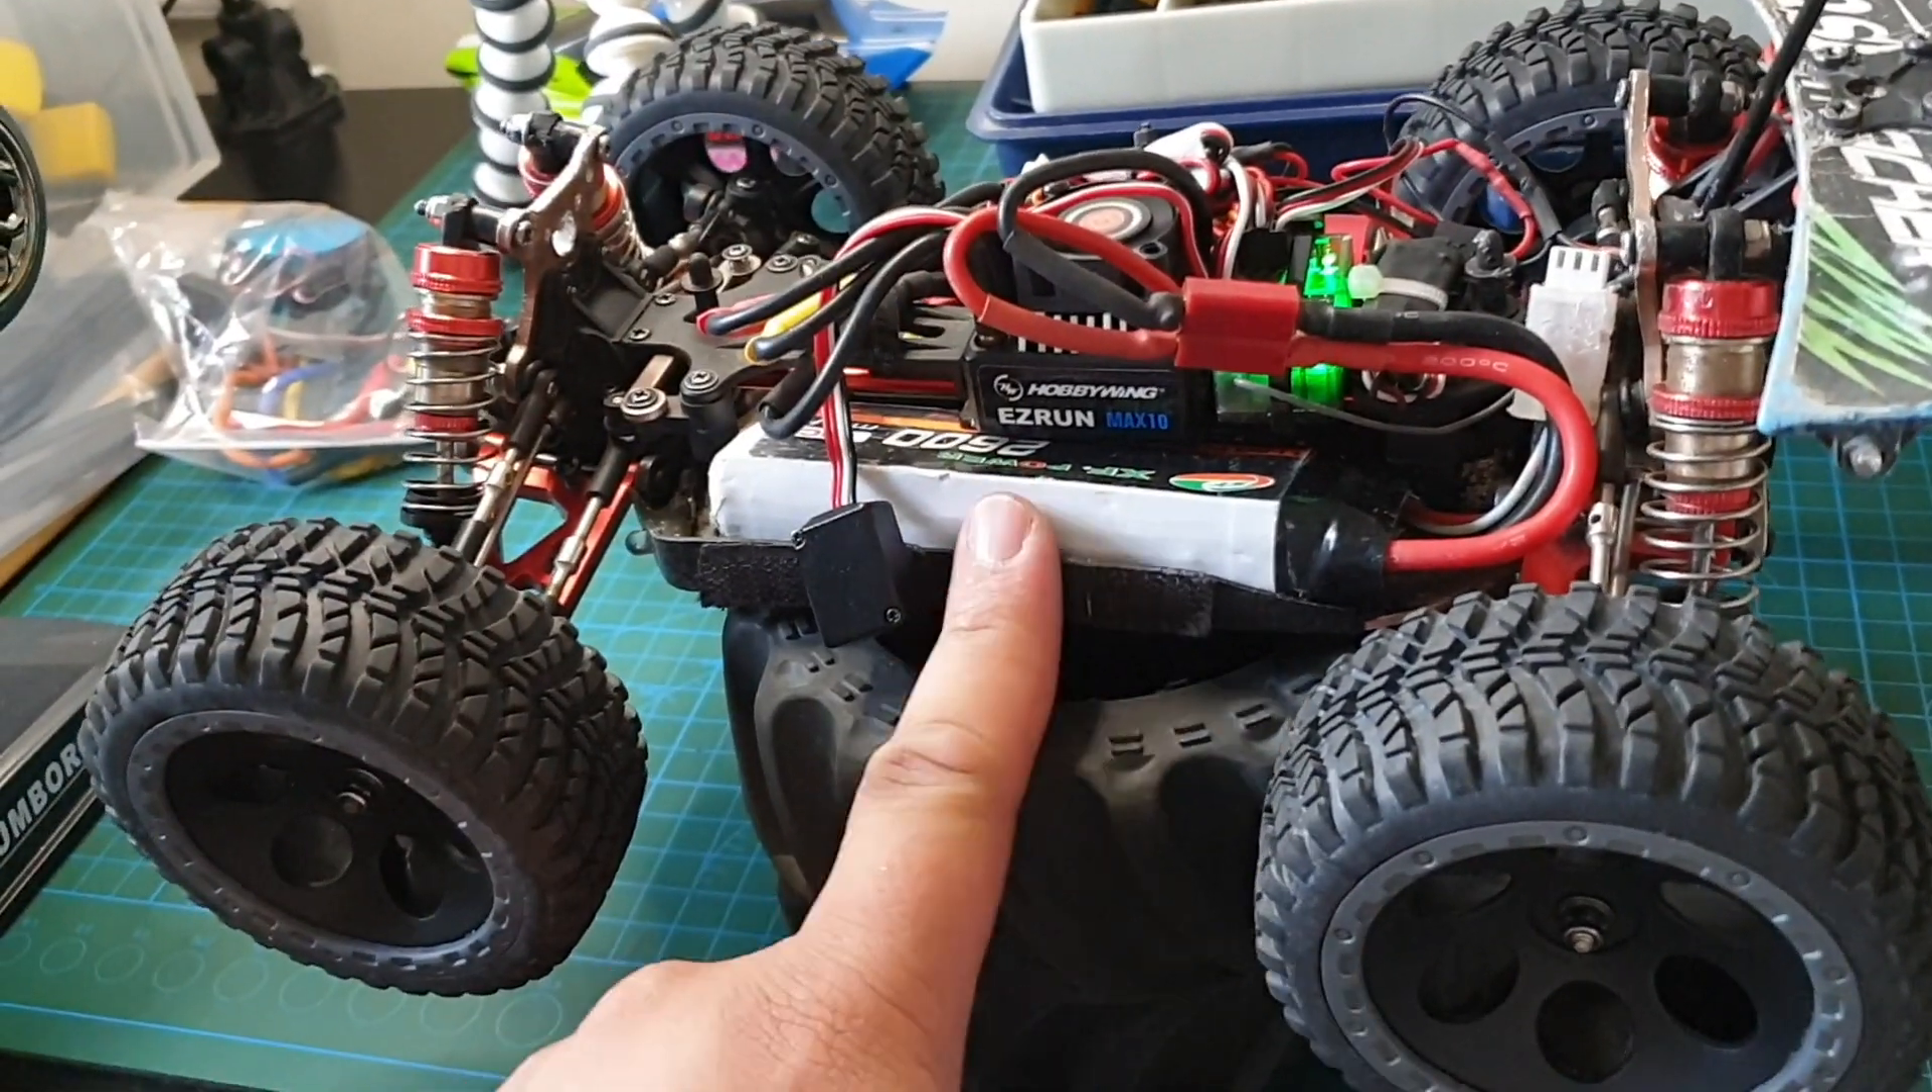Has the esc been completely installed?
Yes.